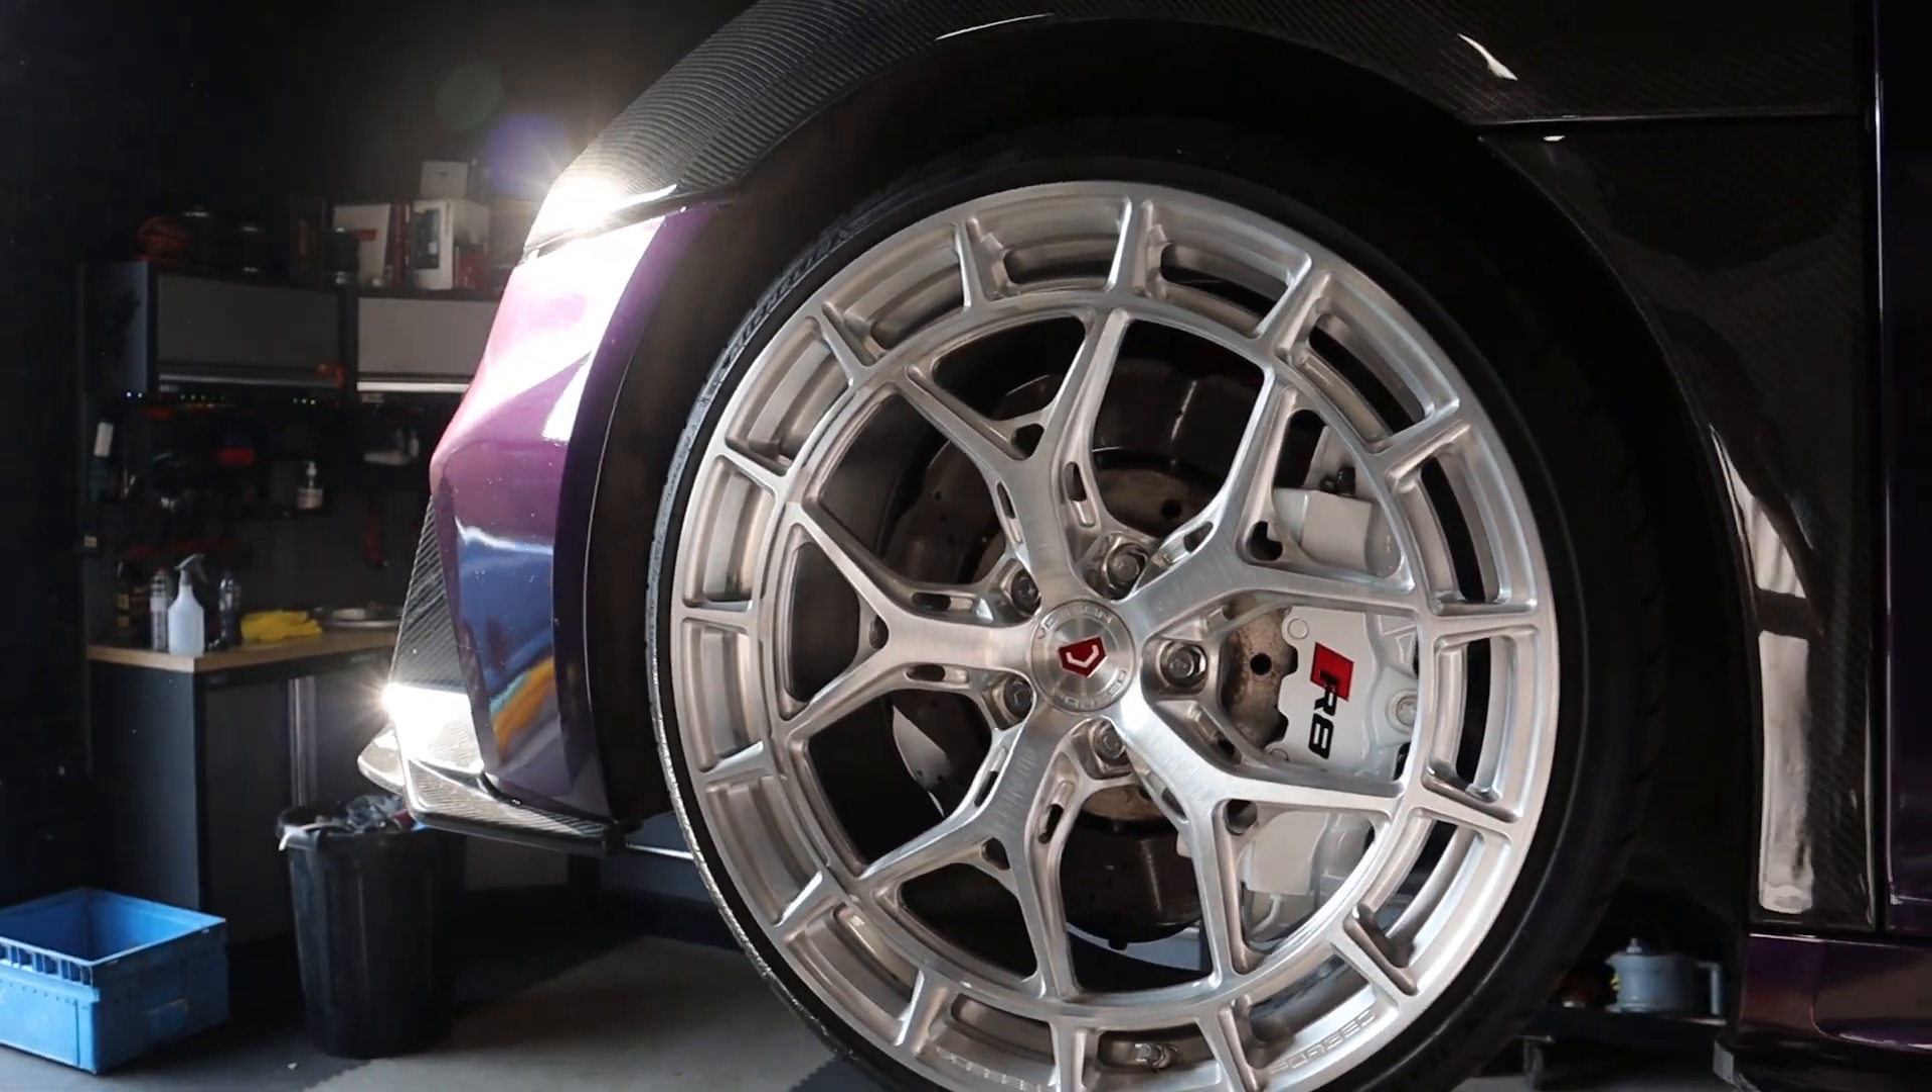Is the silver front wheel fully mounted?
Yes.